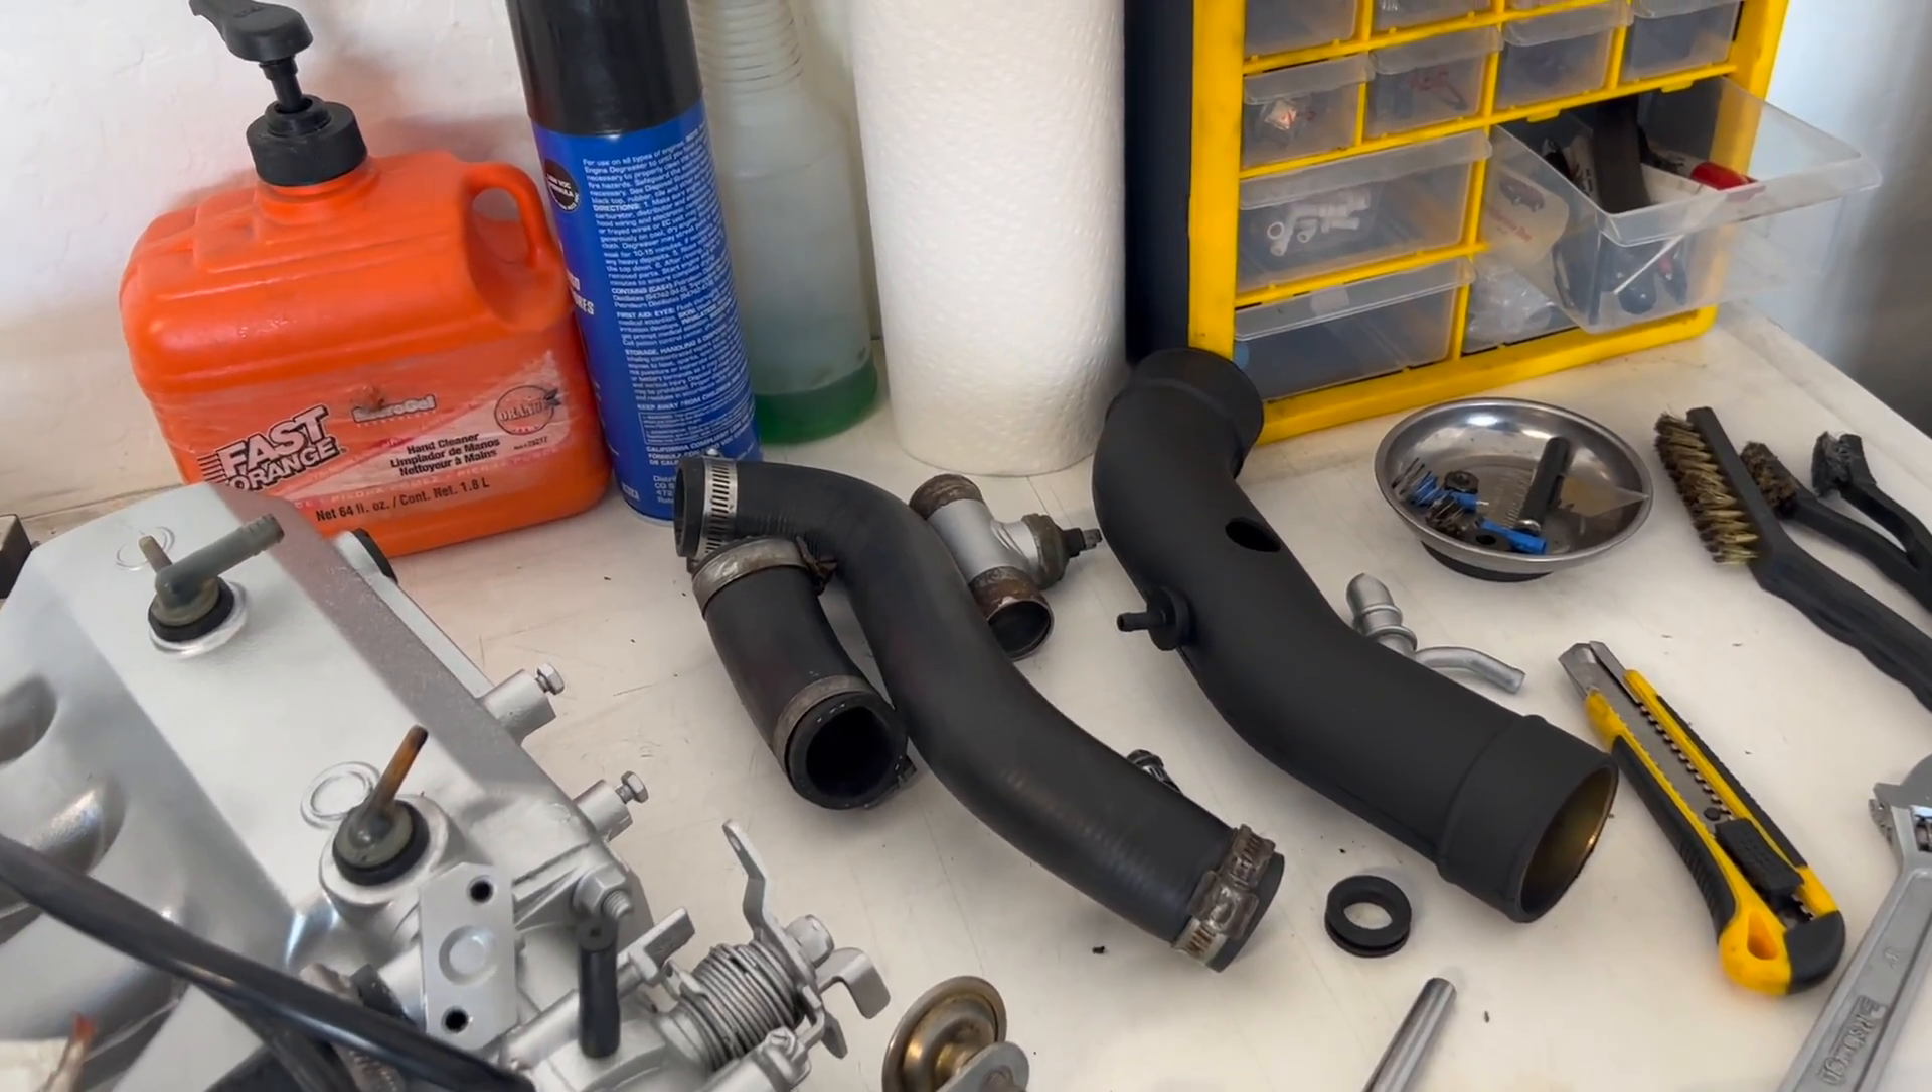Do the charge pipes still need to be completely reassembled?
Yes.